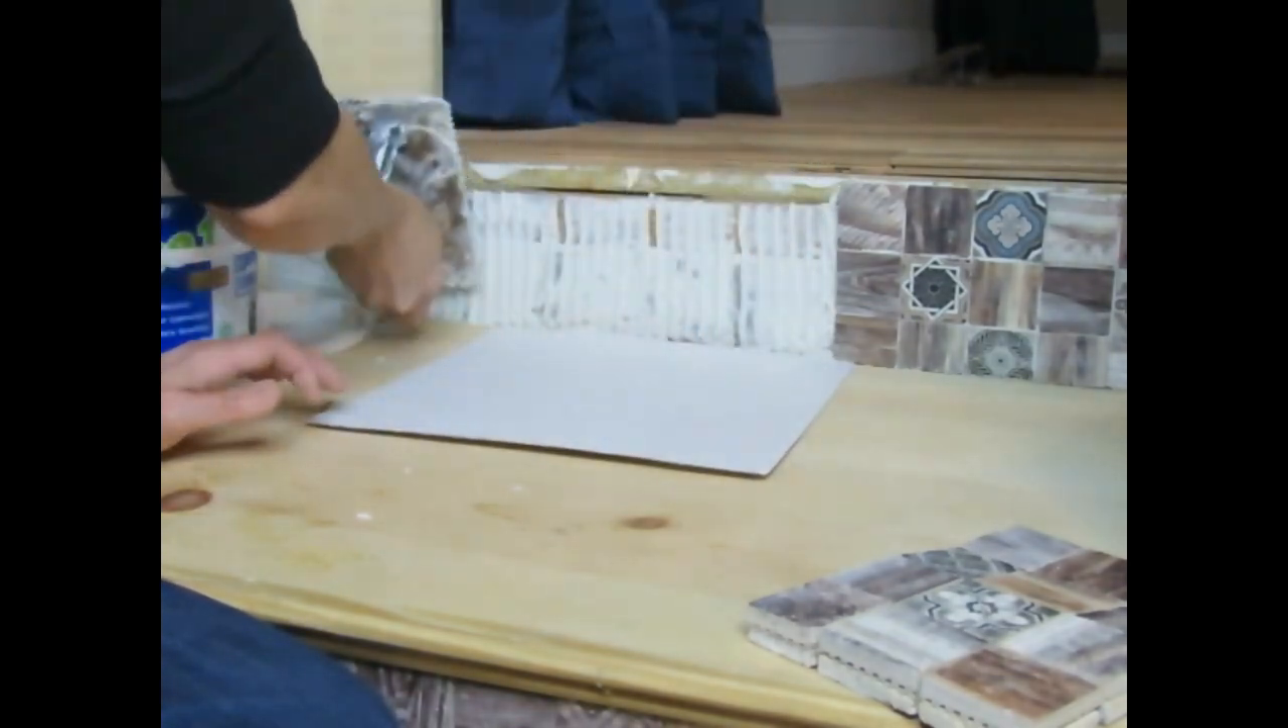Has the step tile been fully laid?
No.